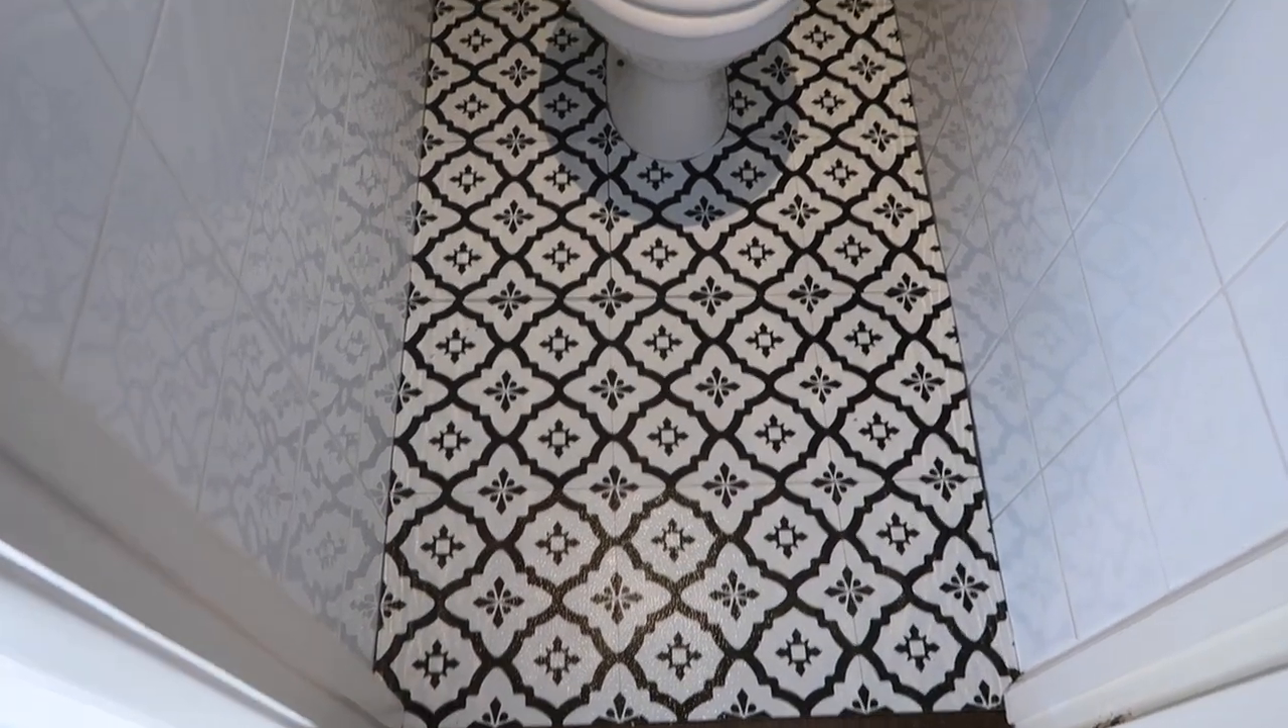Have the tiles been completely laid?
Yes.